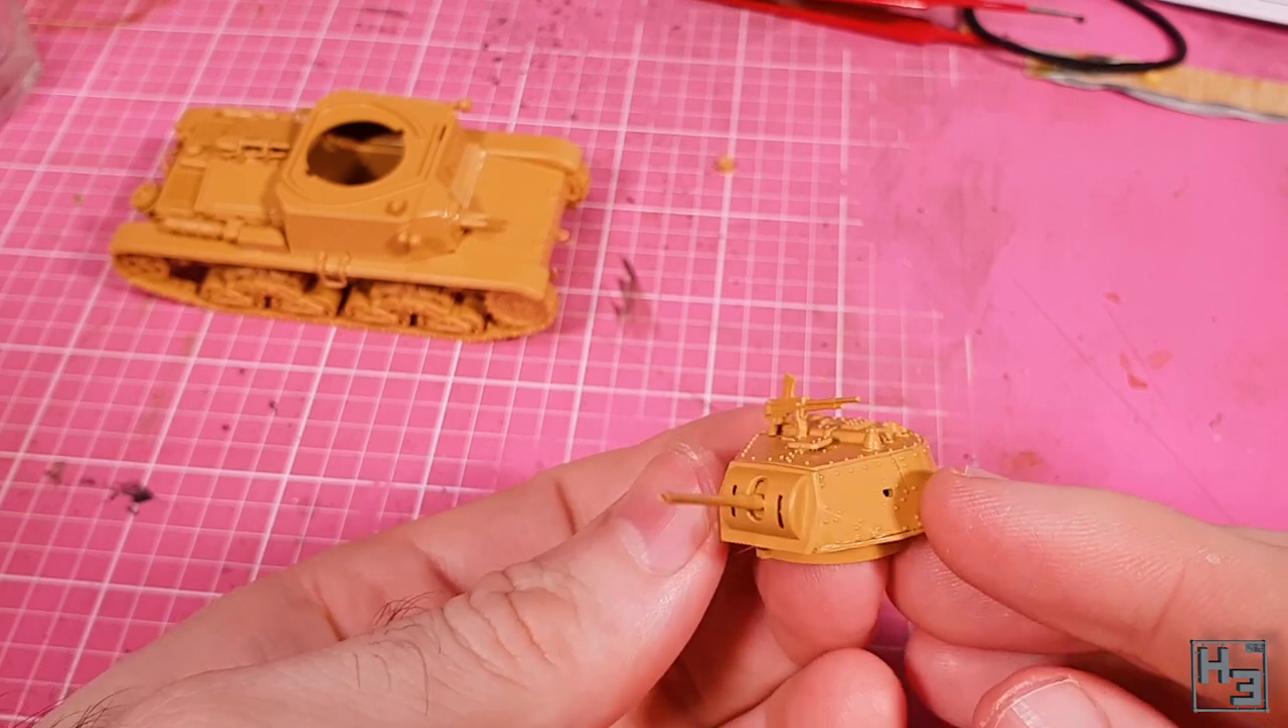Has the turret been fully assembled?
Yes.